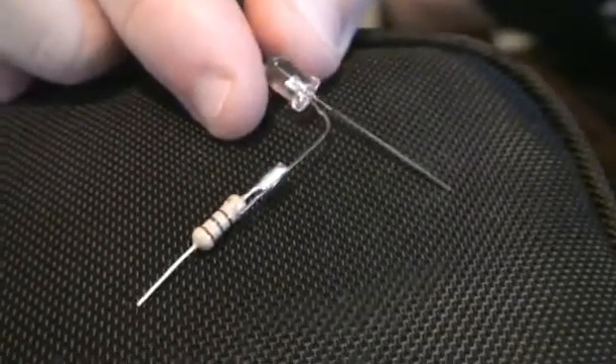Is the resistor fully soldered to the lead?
Yes.